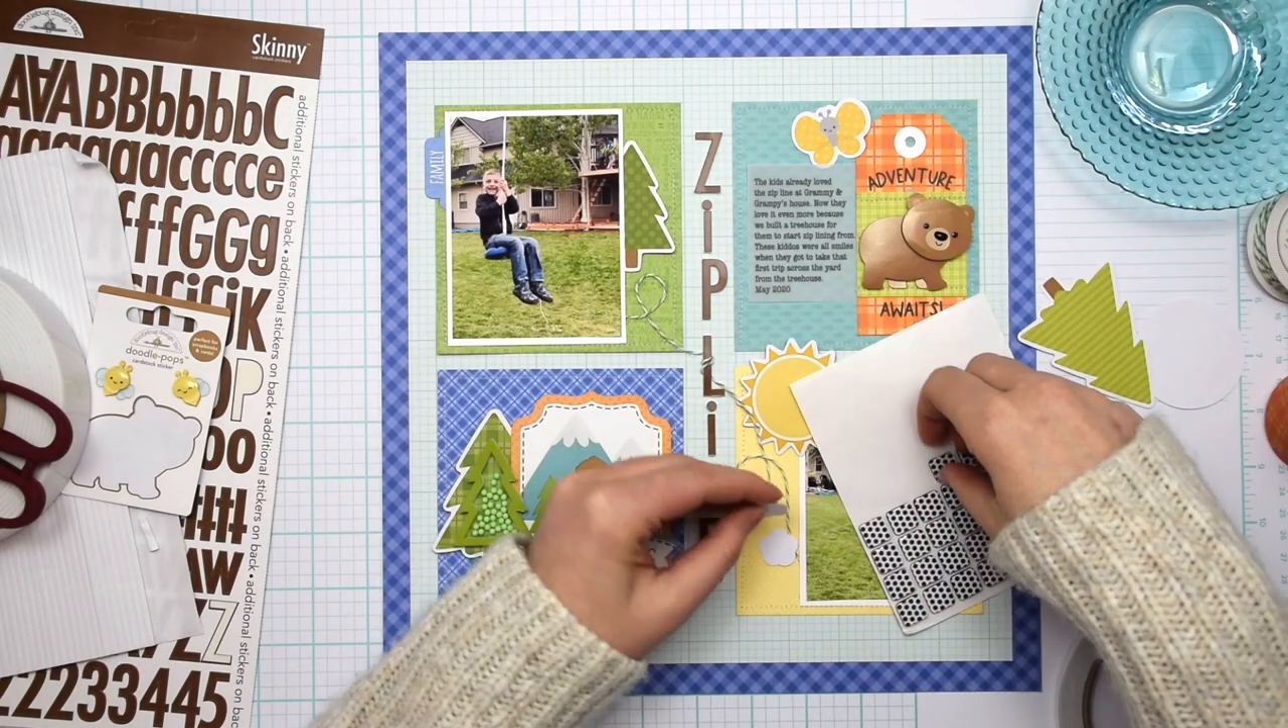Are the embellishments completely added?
No.